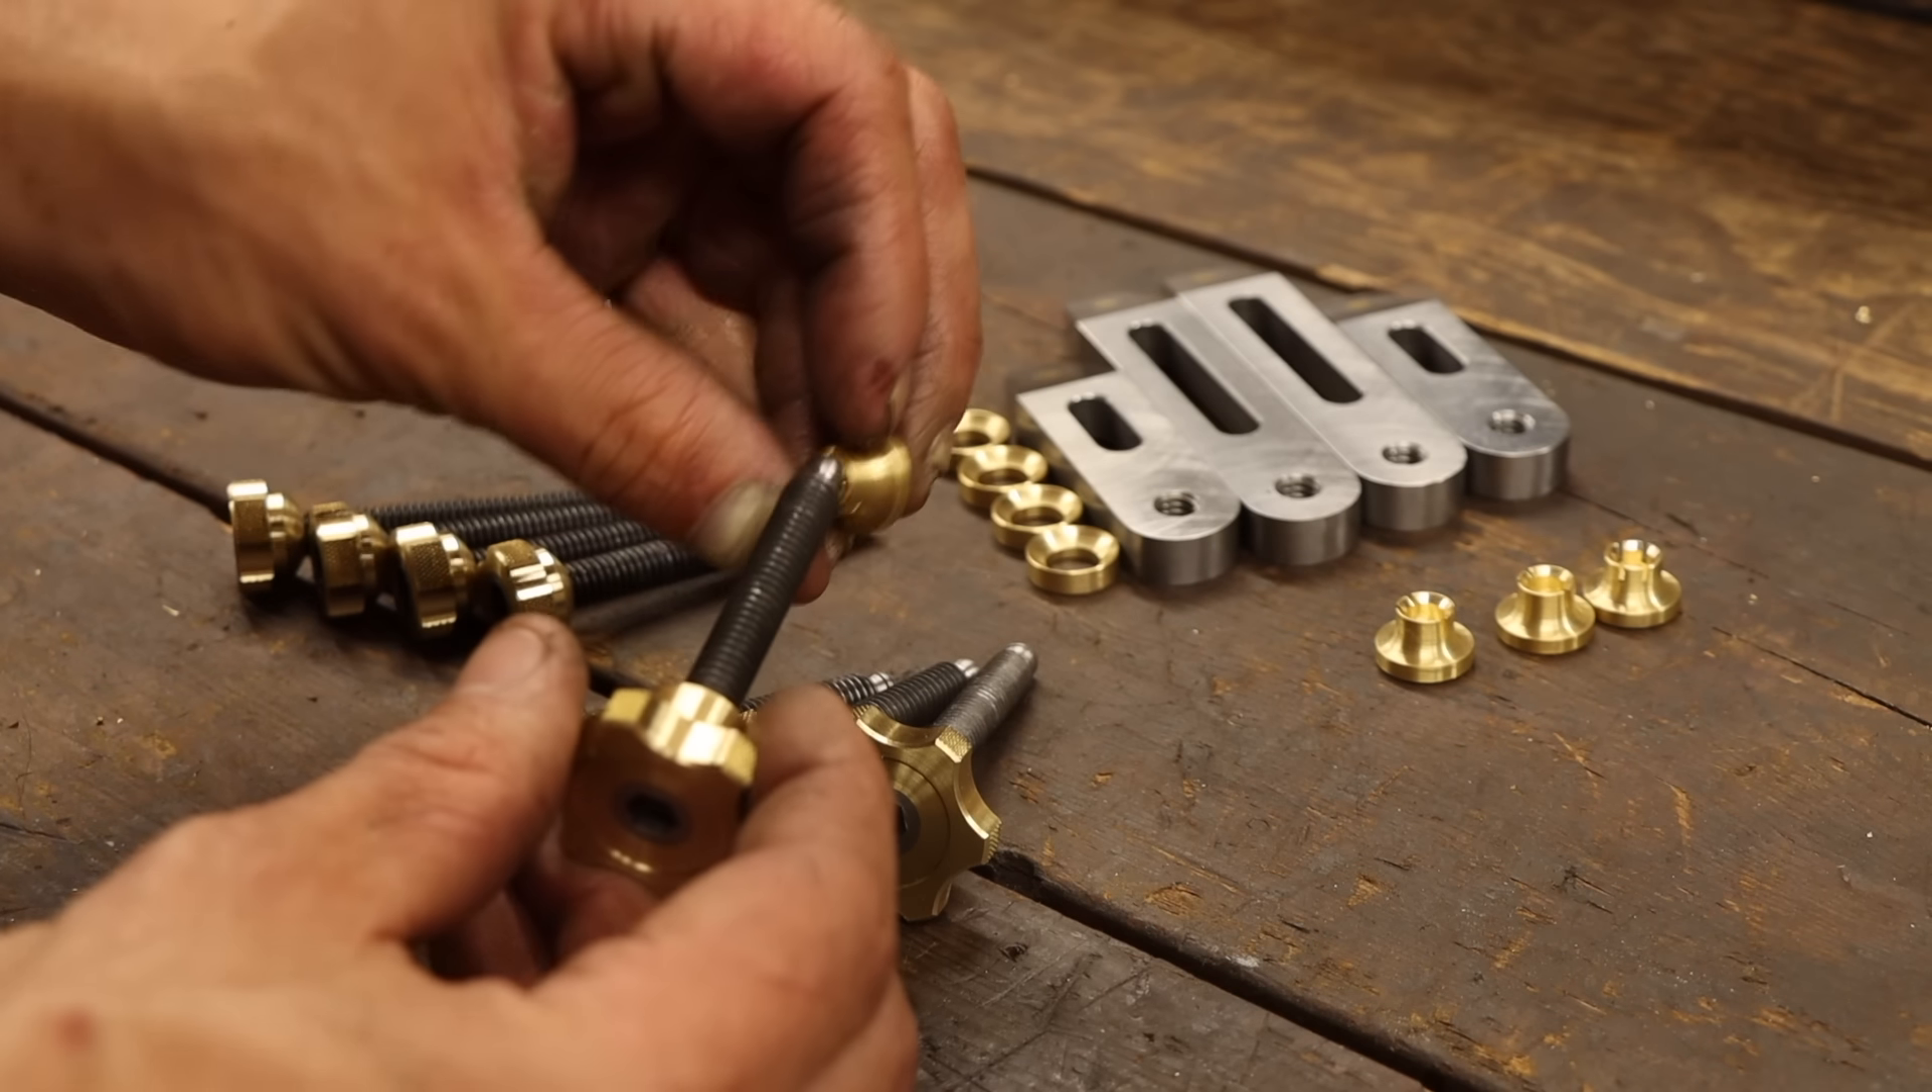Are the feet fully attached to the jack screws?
No.